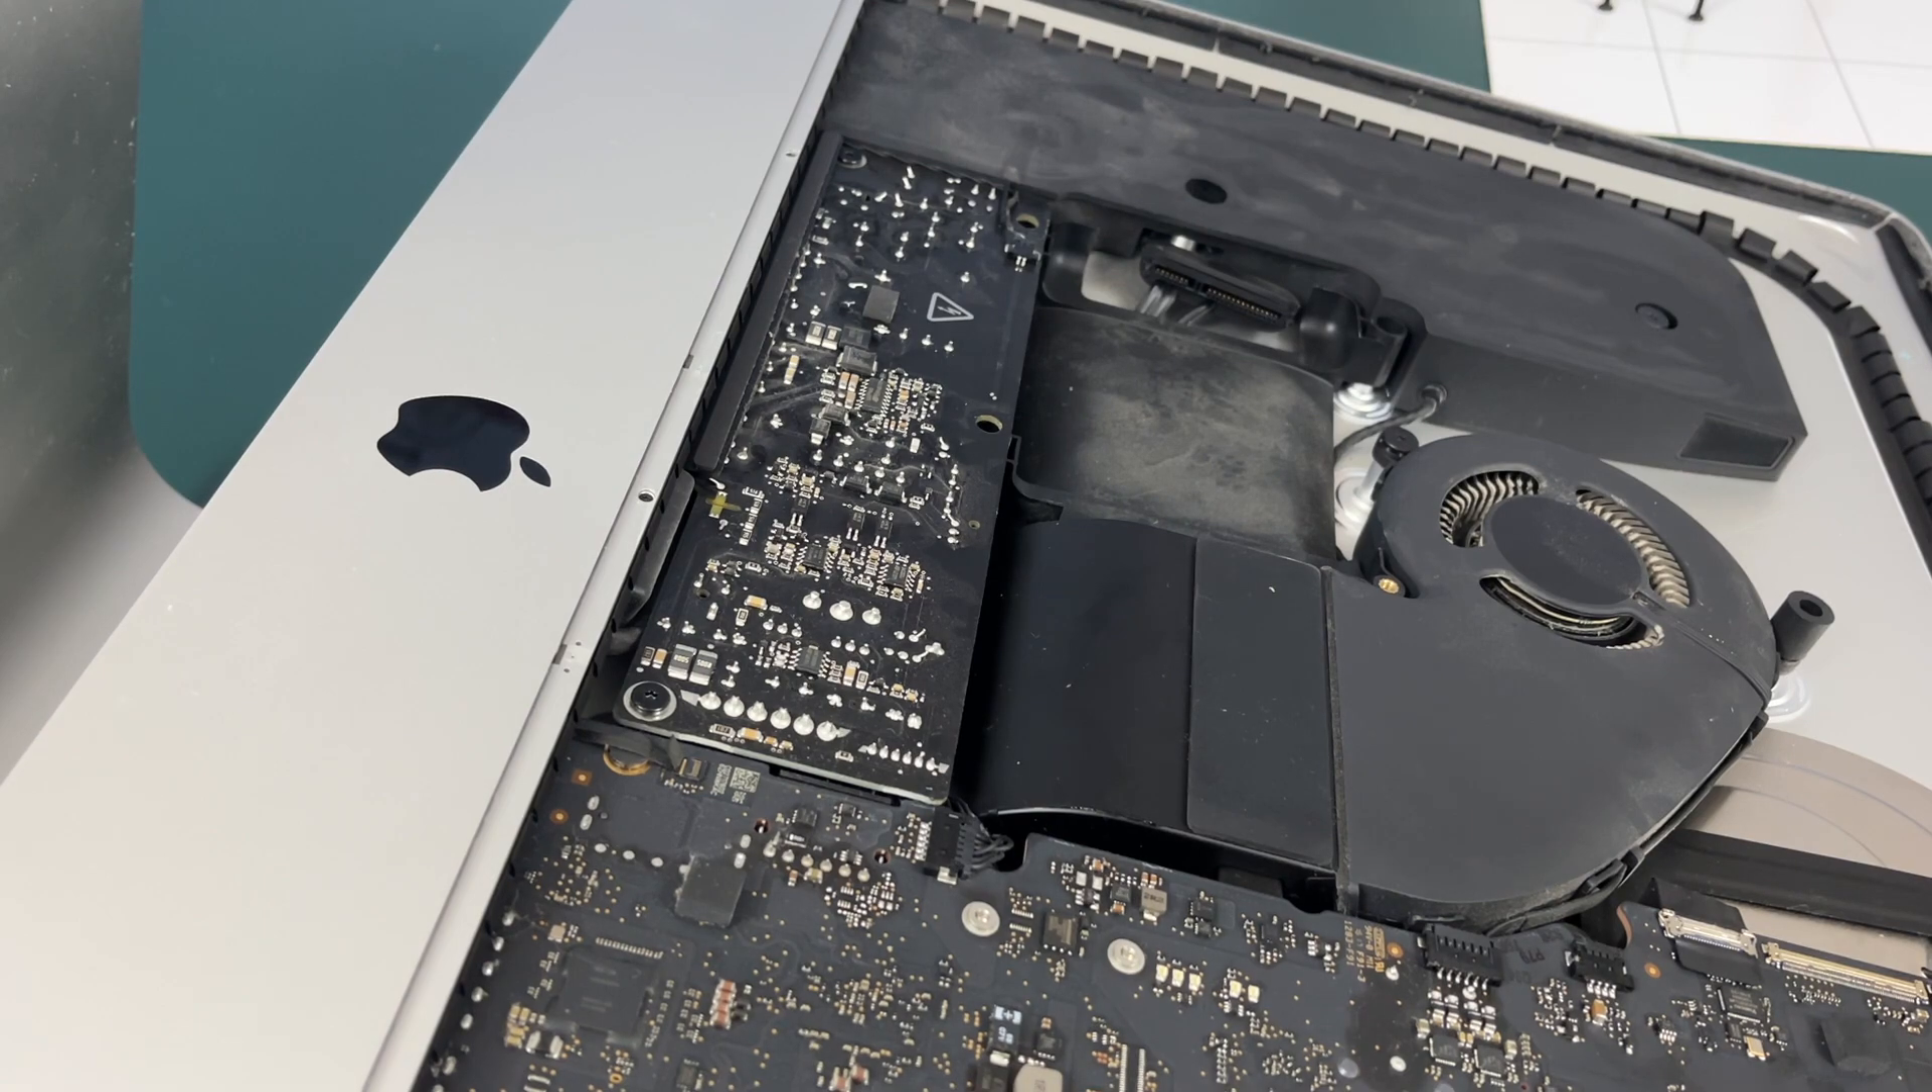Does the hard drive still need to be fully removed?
No.